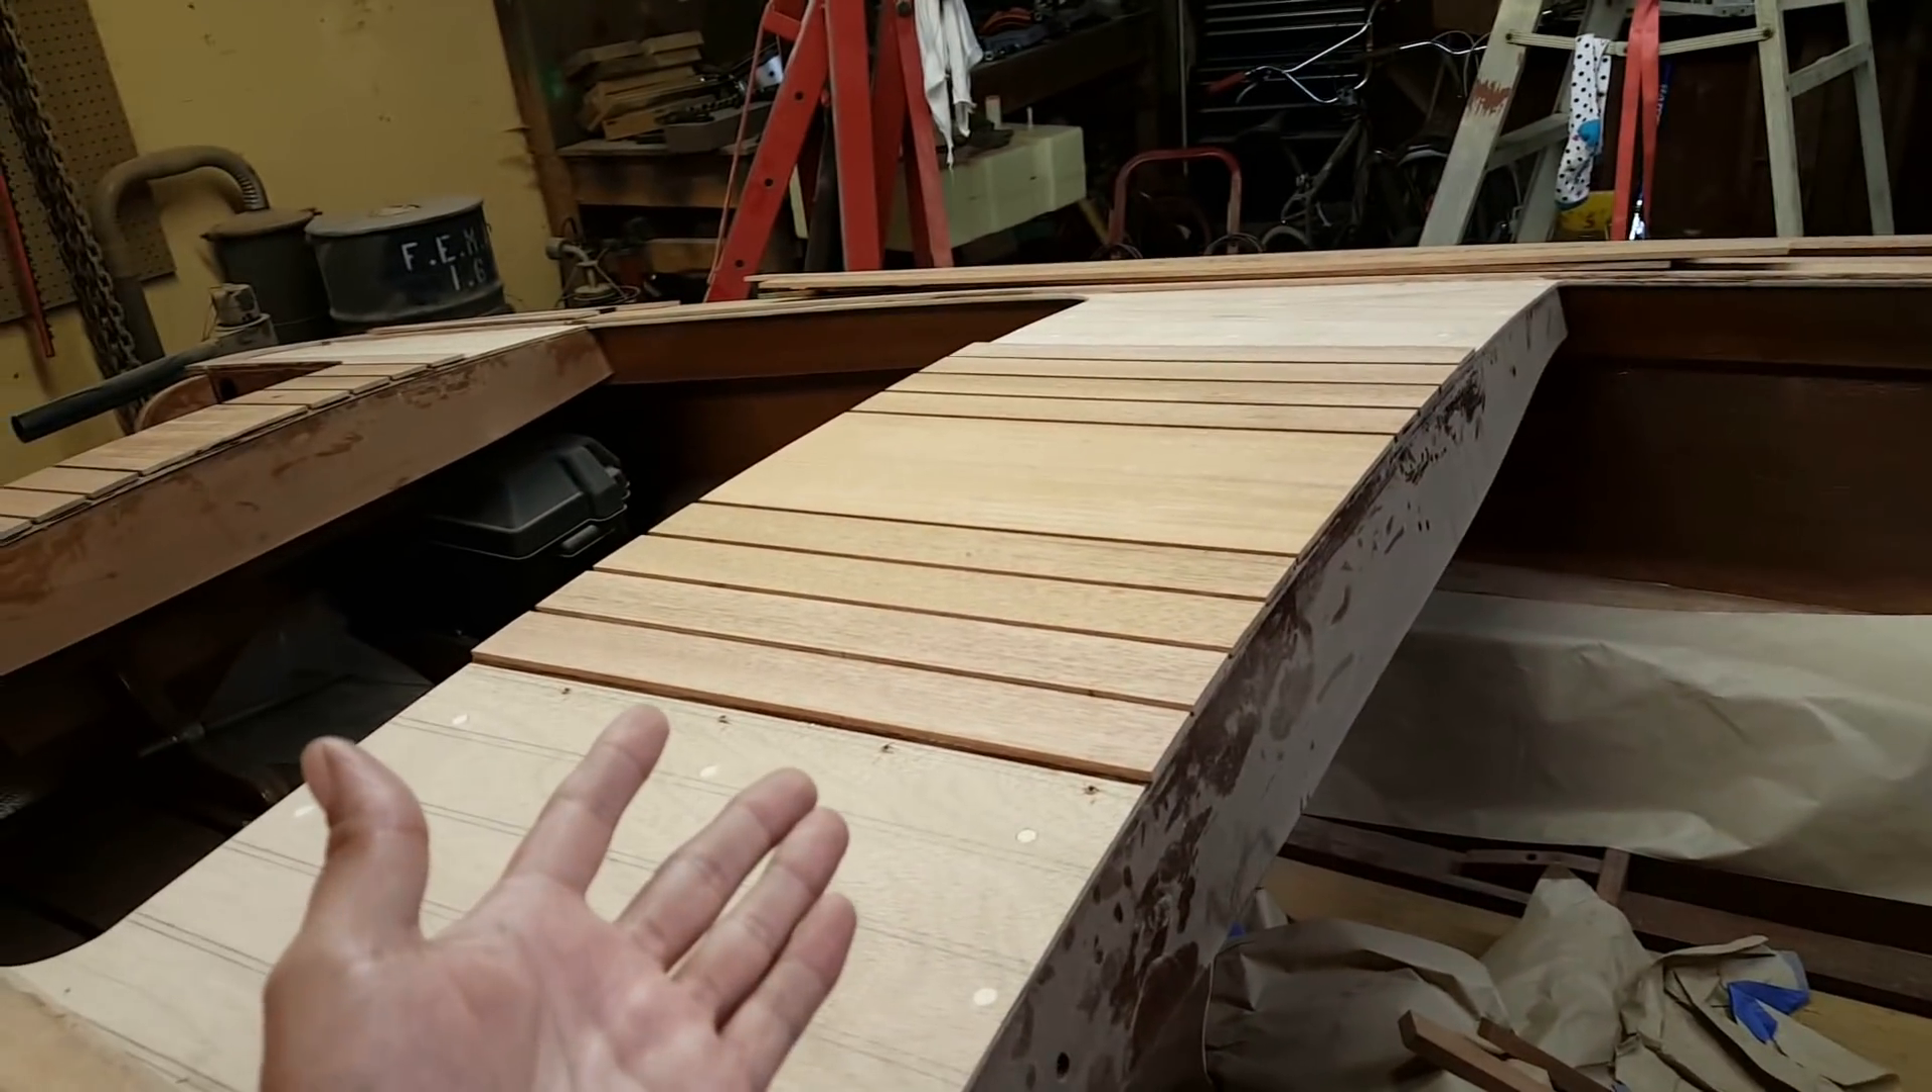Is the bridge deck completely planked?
No.